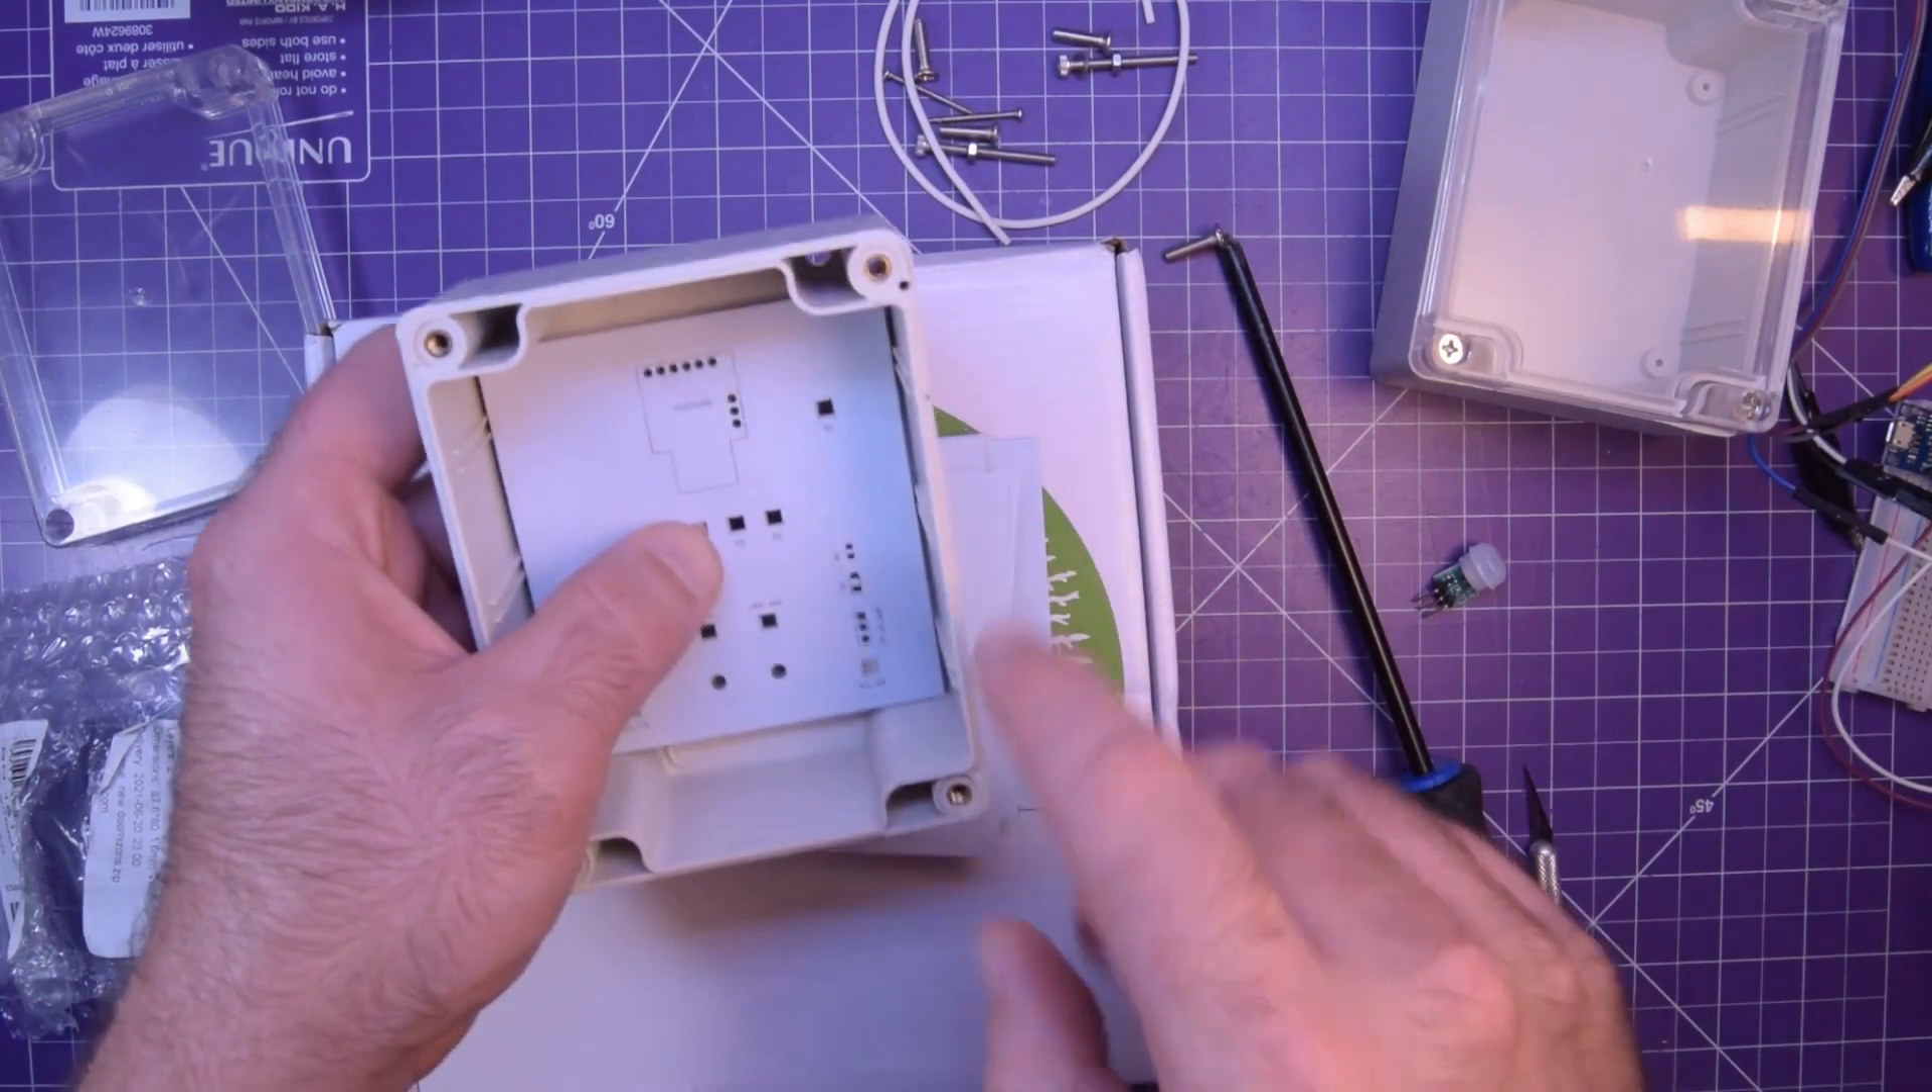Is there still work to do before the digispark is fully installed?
Yes.